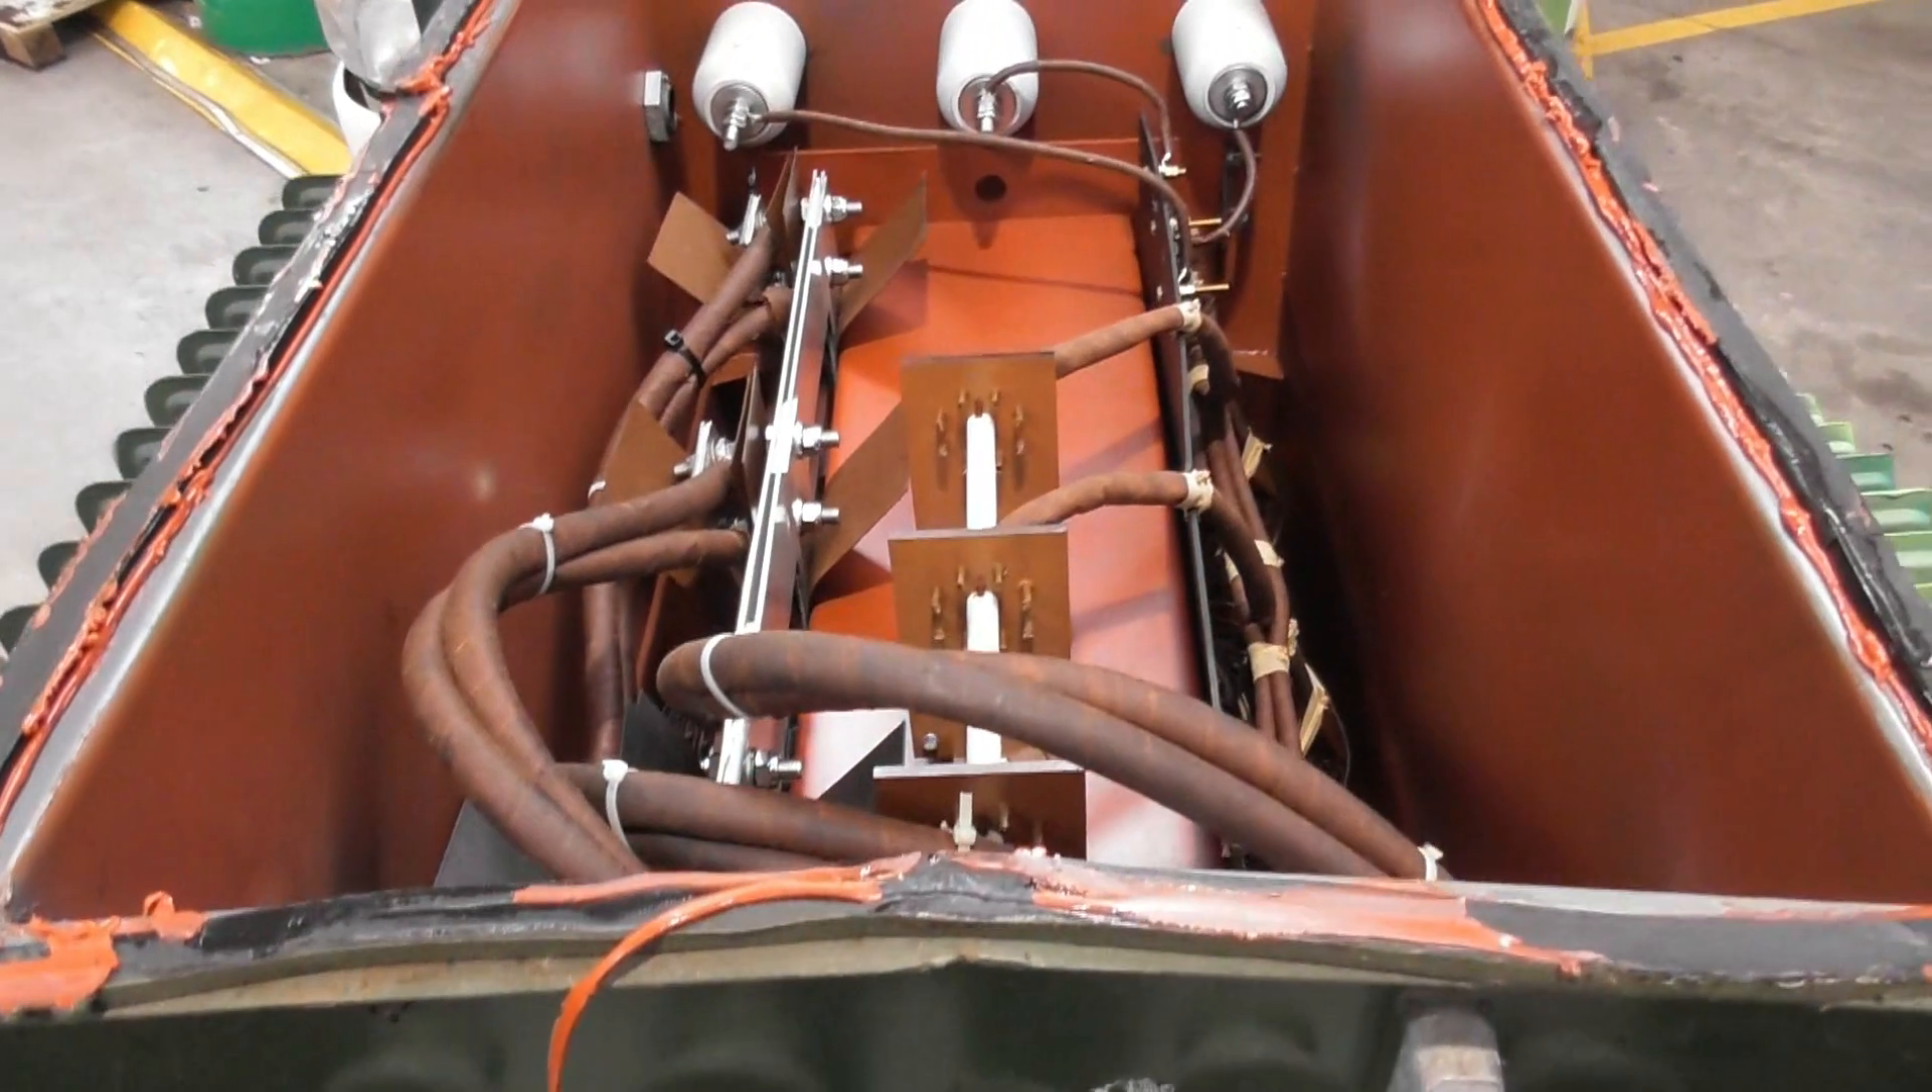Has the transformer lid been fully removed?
Yes.